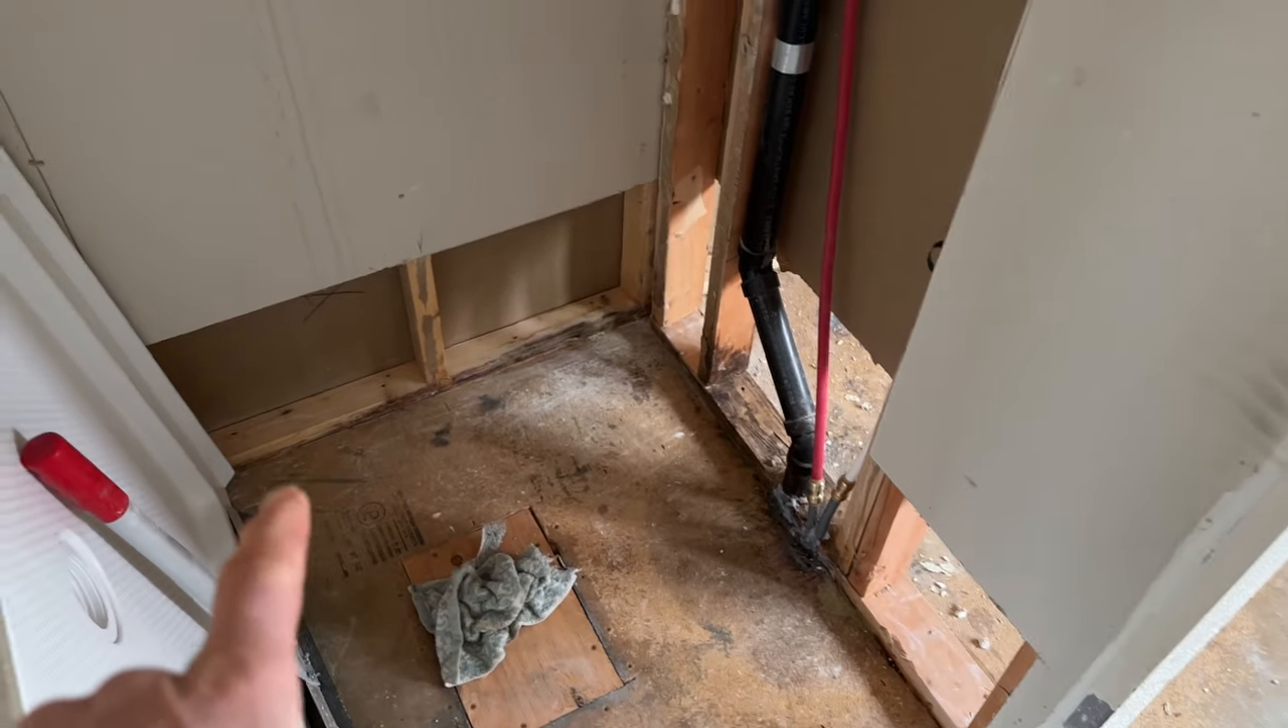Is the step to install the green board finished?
No.